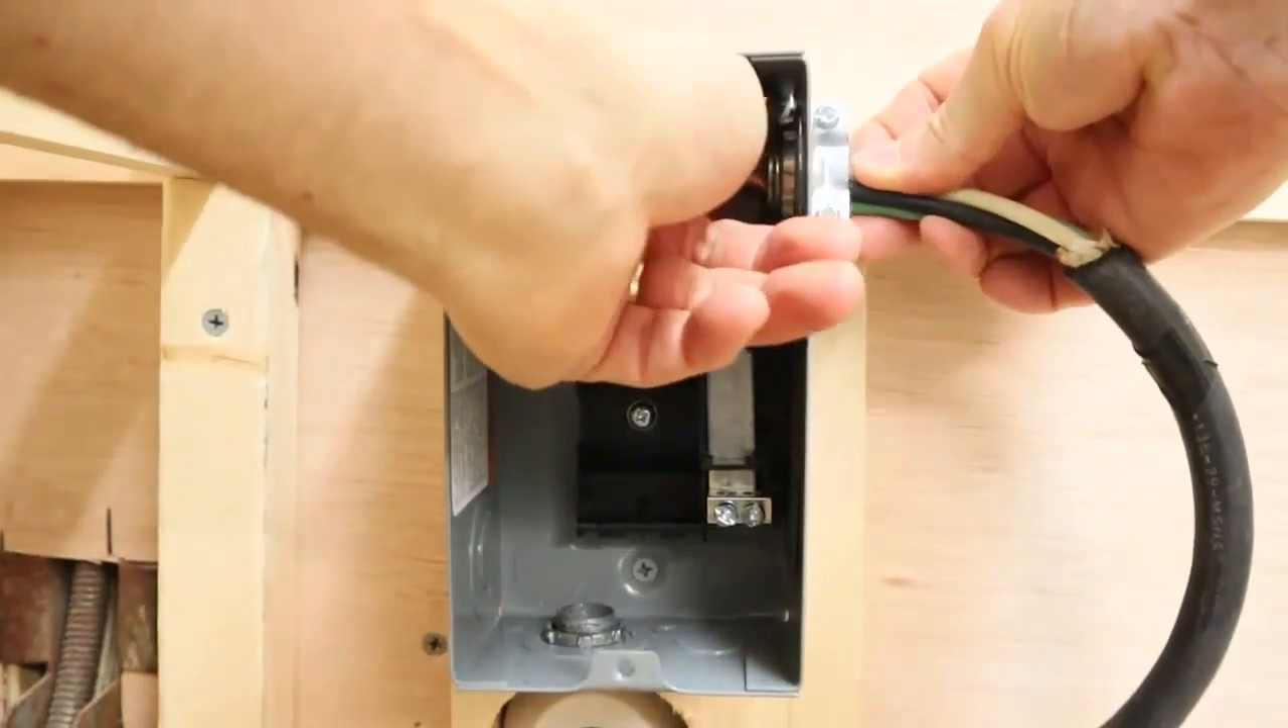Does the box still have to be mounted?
No.